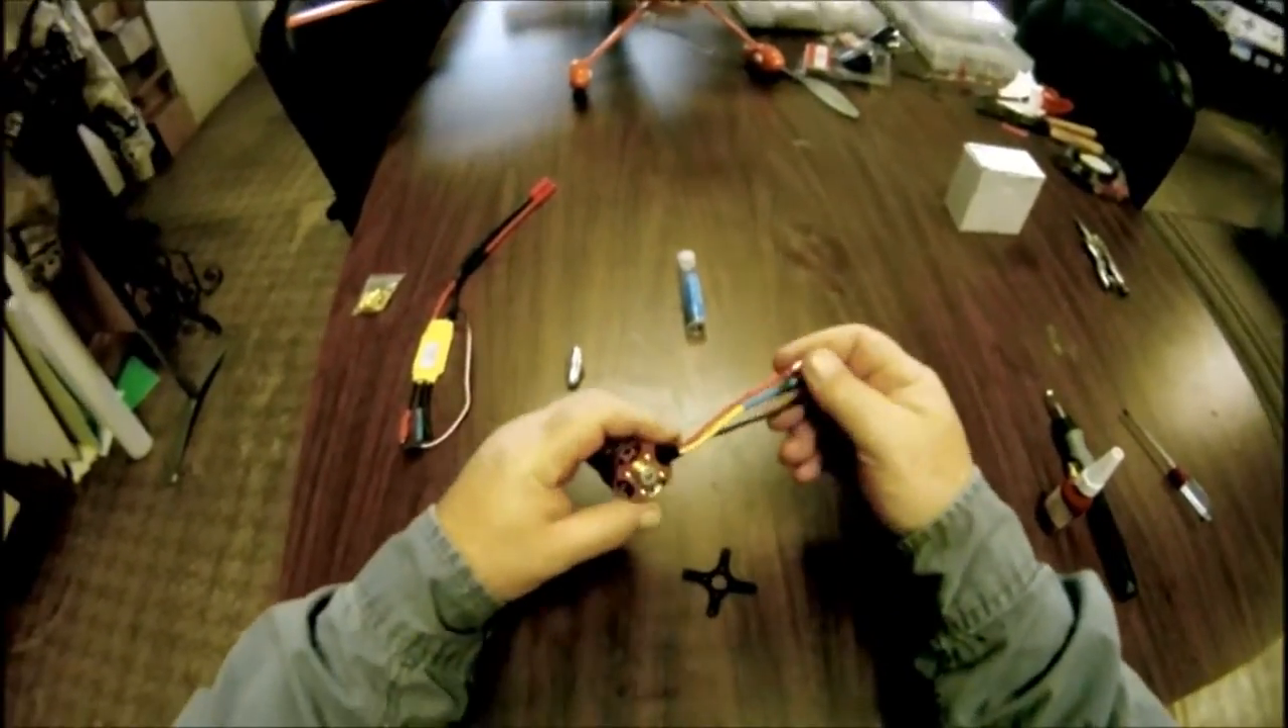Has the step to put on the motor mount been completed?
No.